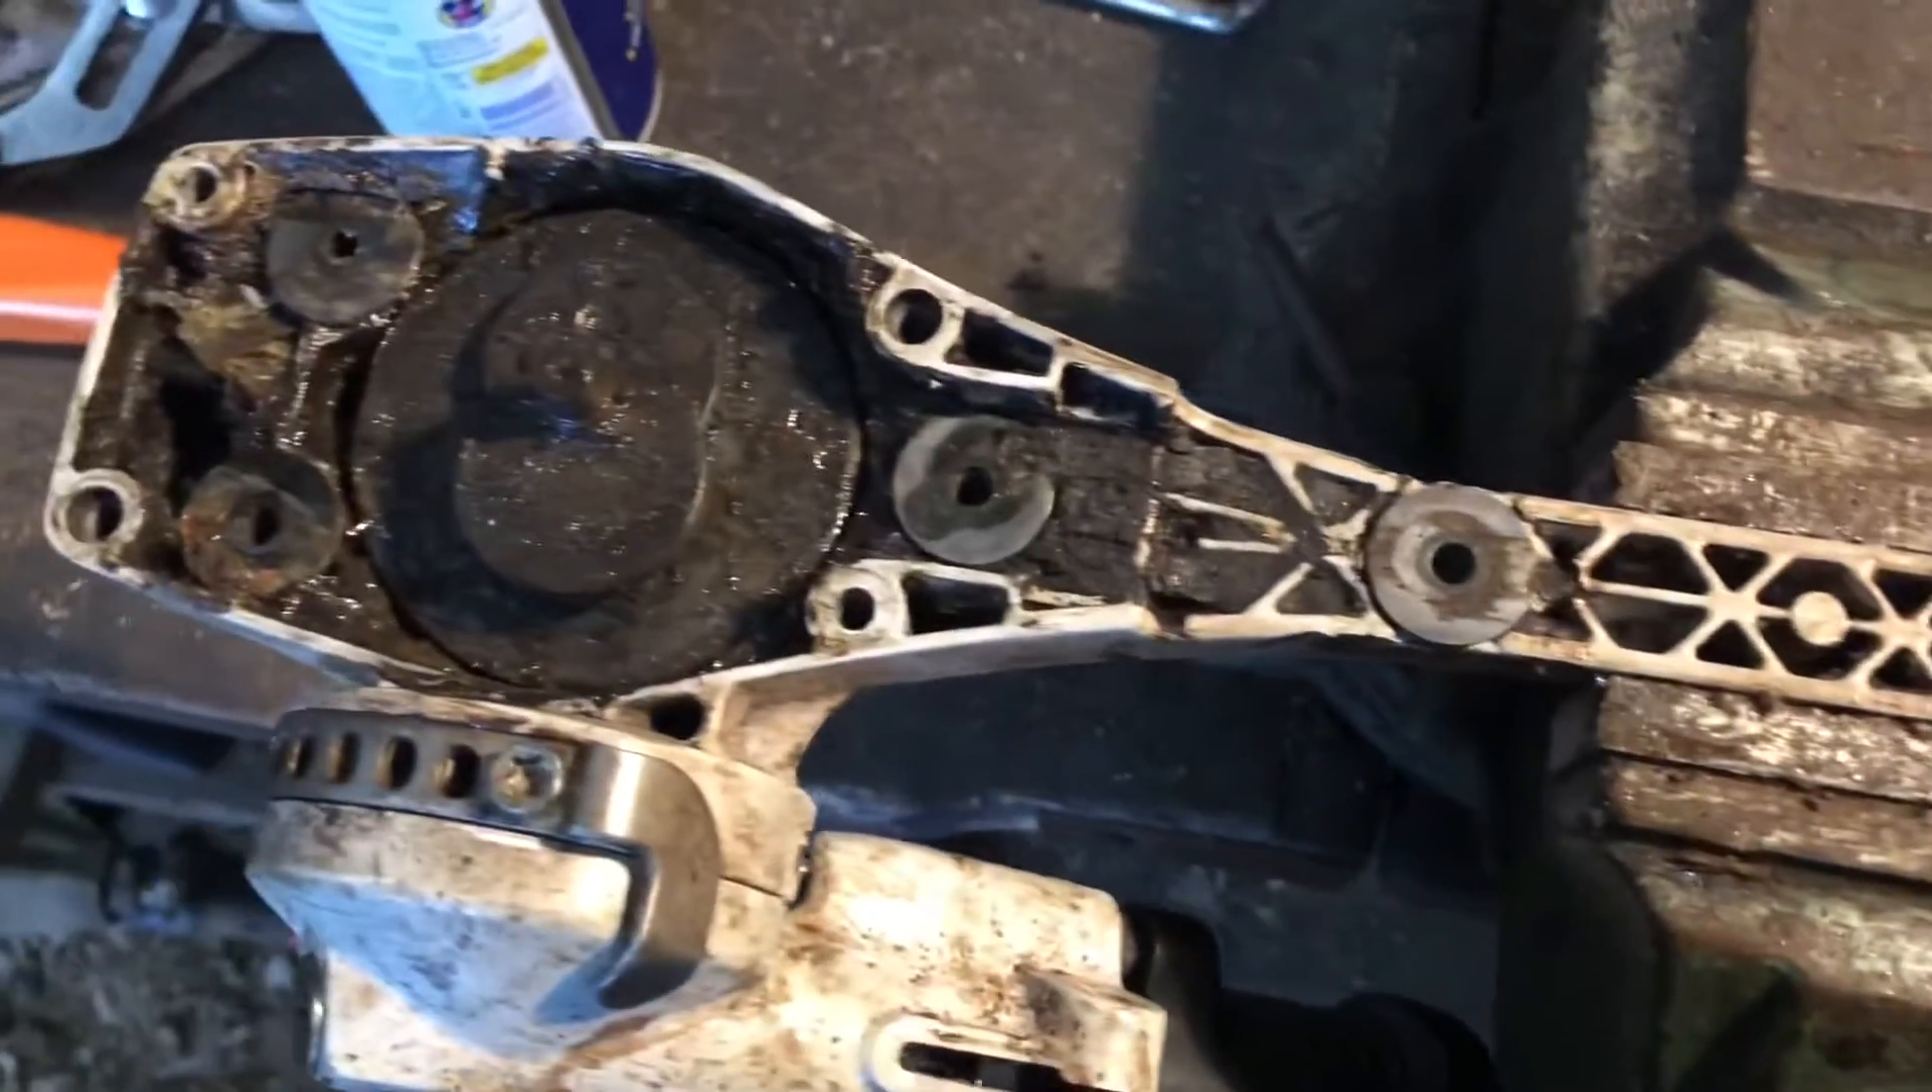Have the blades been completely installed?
No.